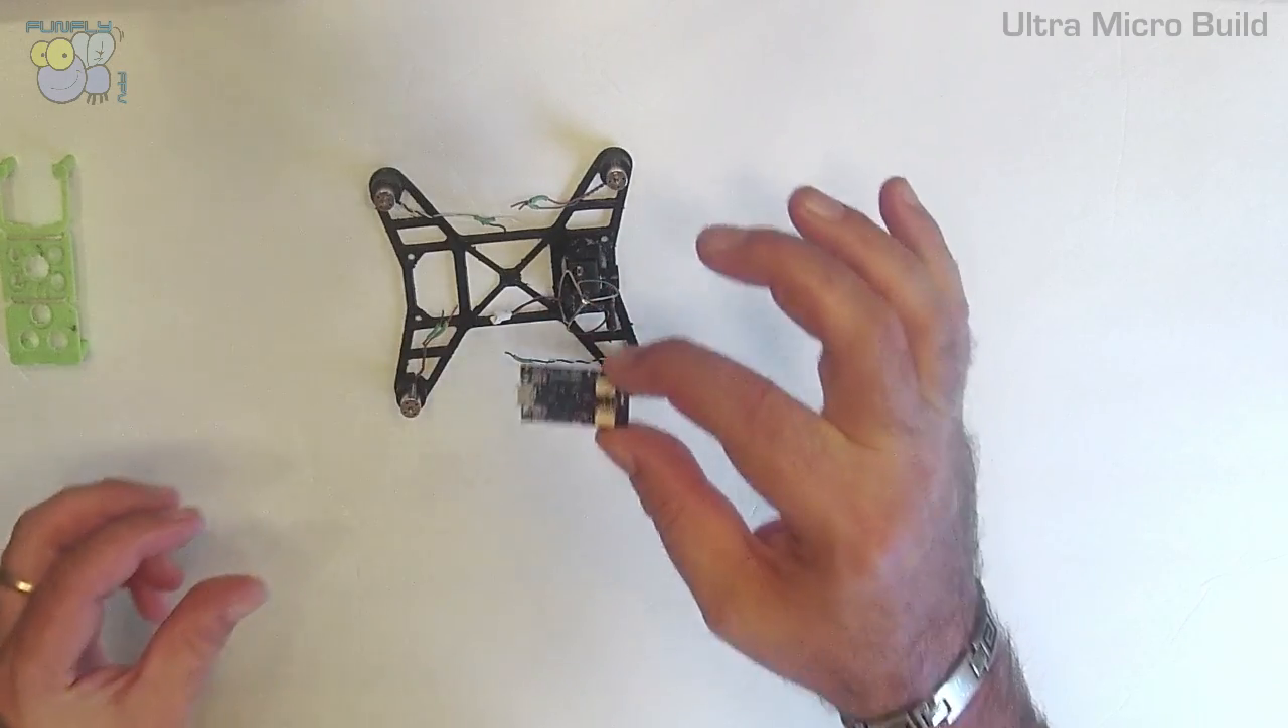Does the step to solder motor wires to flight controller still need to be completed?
Yes.